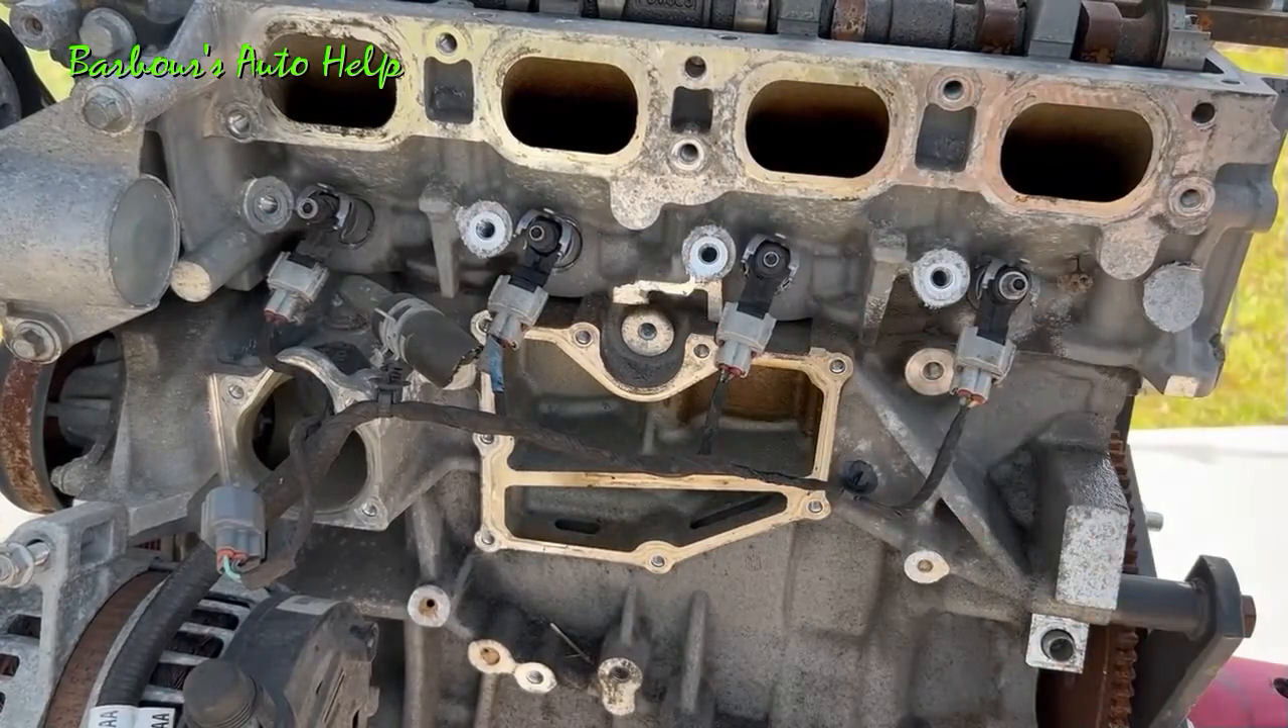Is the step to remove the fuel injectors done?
No.